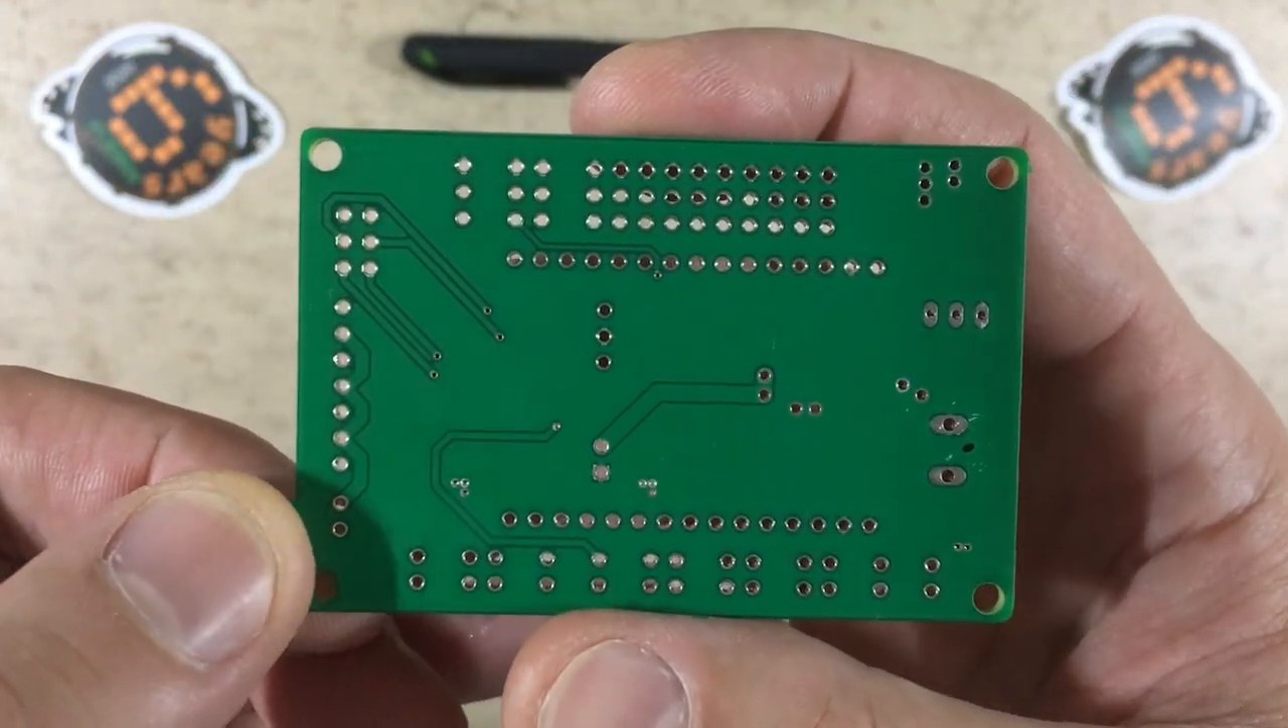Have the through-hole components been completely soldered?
No.